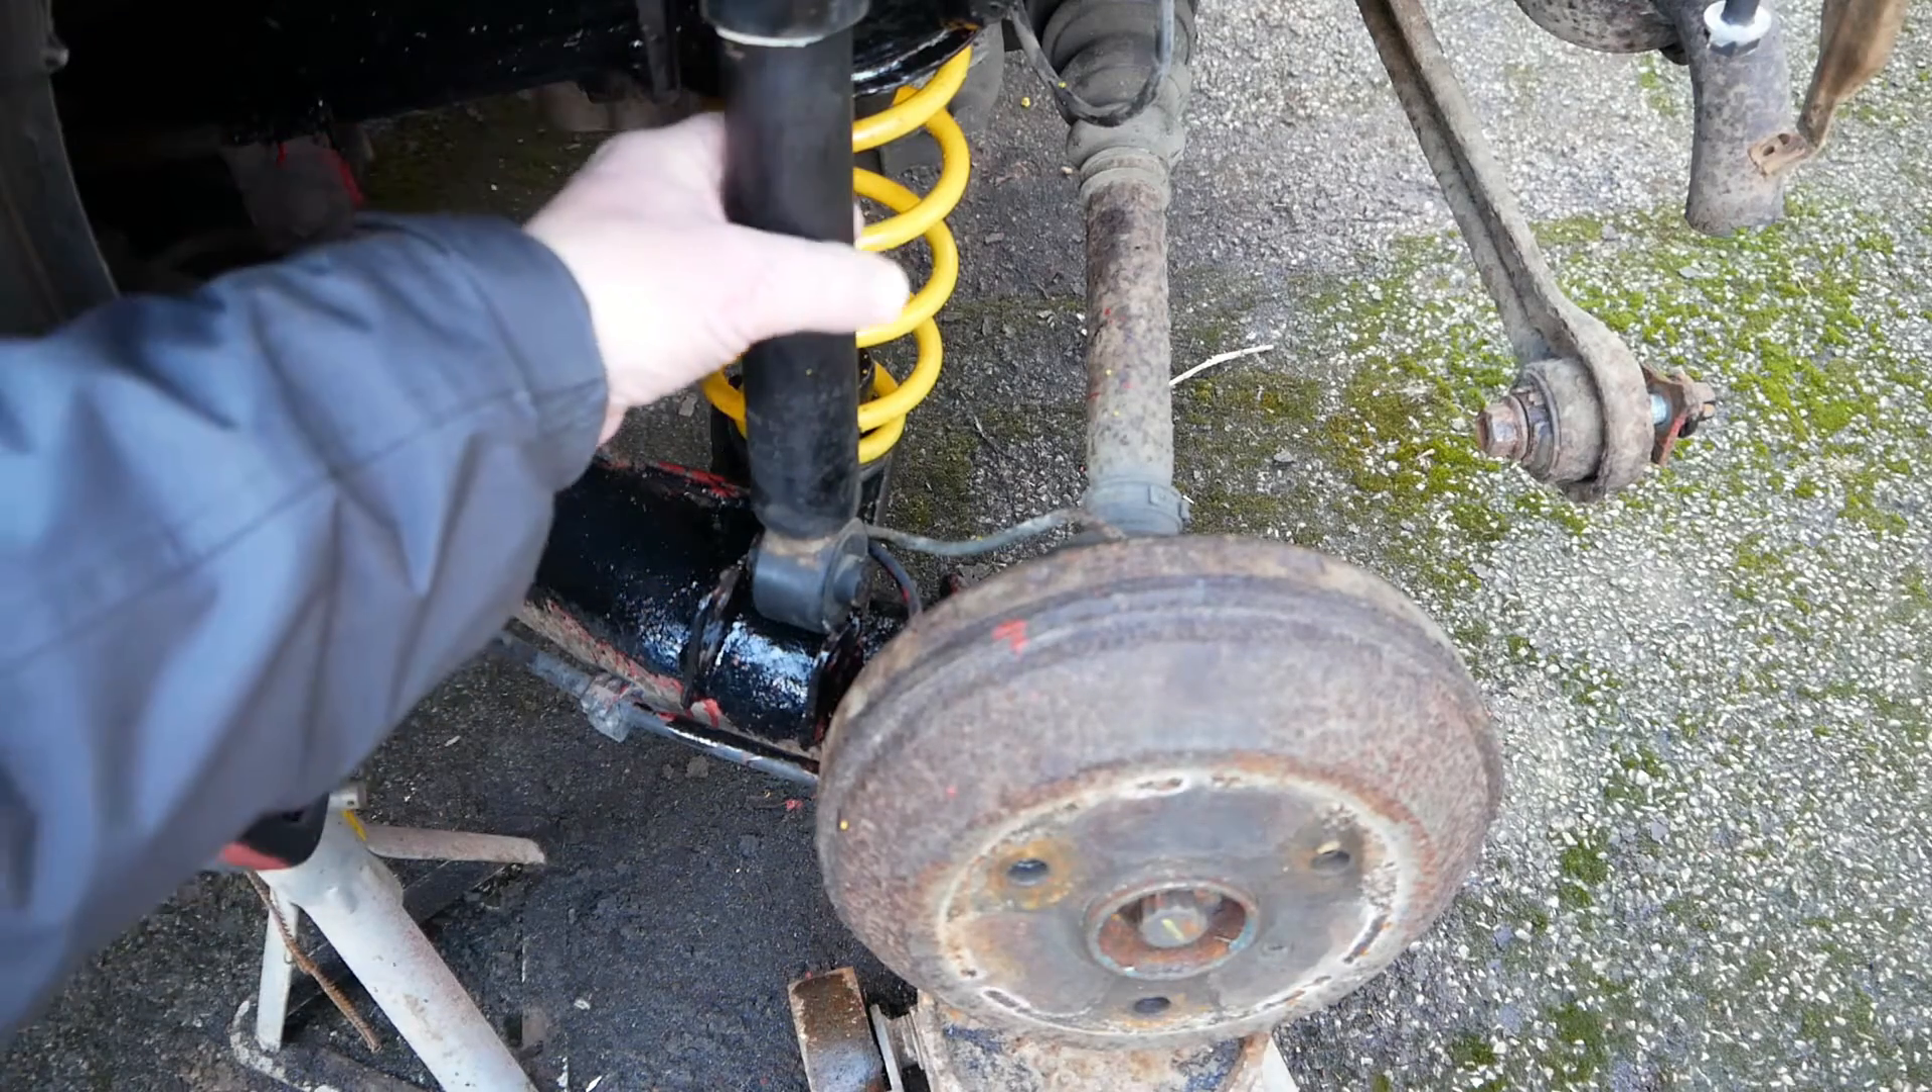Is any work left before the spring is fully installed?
No.